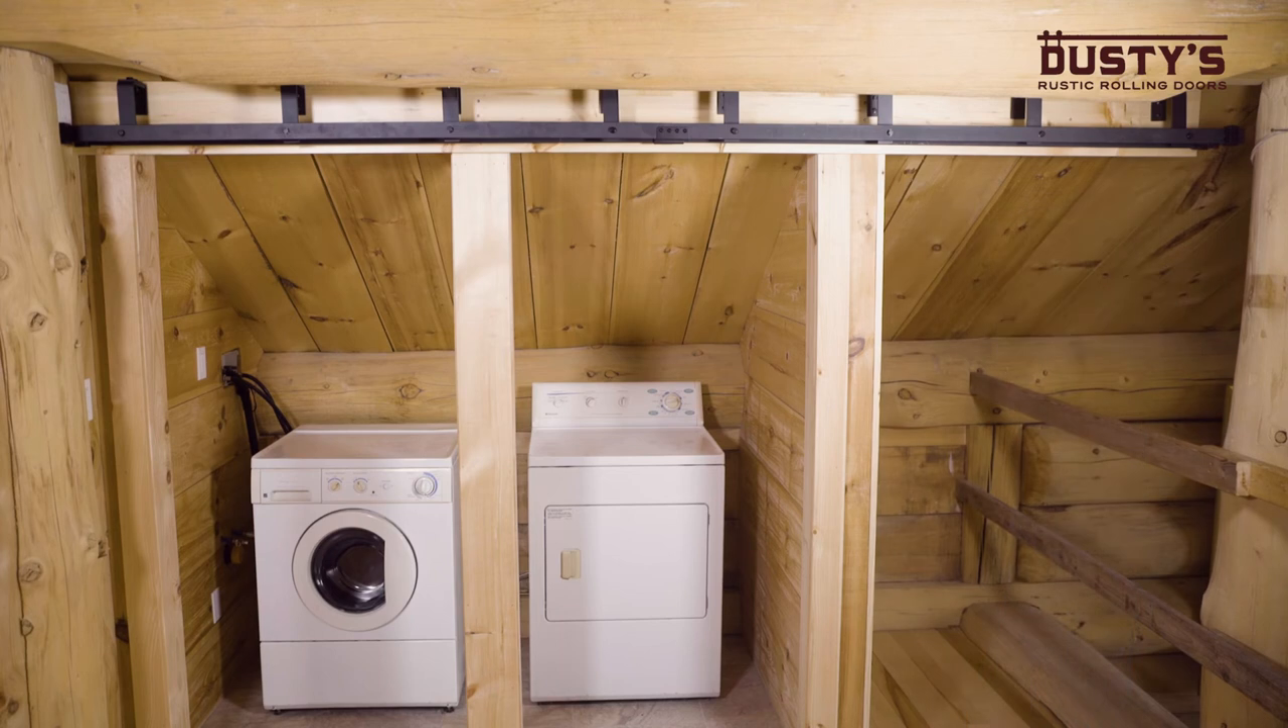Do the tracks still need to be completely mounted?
No.